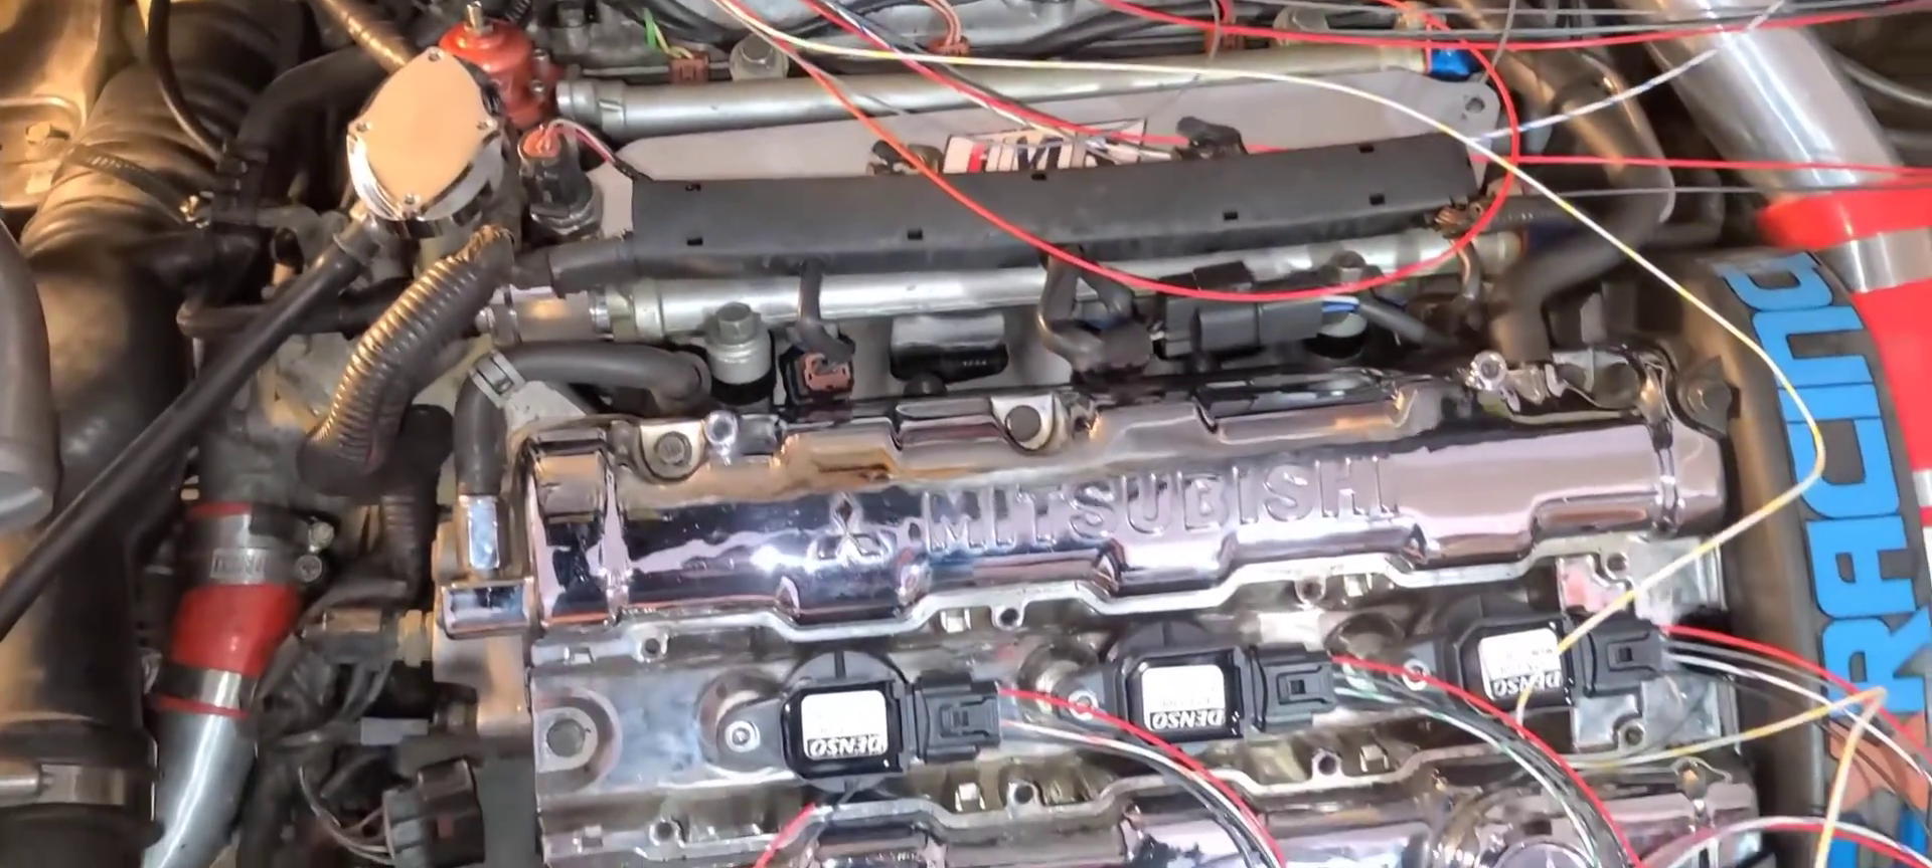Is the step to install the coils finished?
Yes.